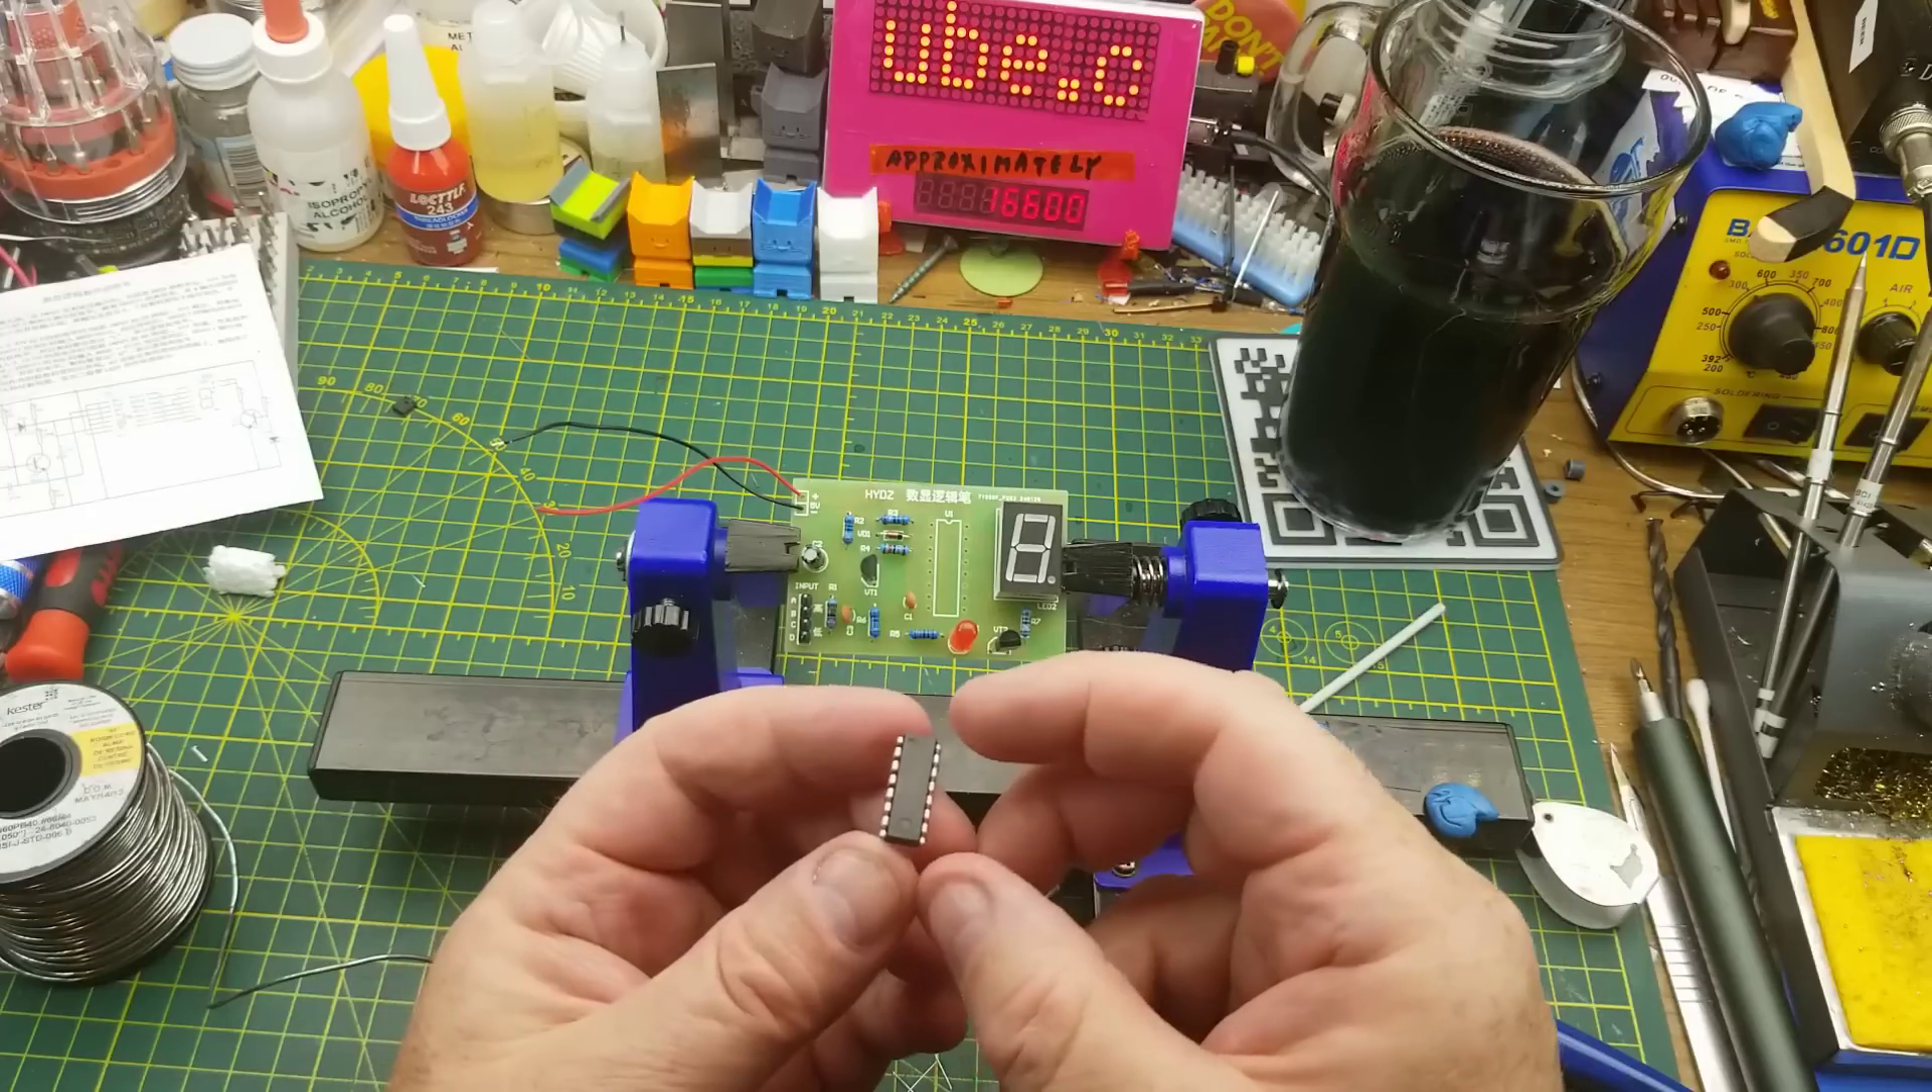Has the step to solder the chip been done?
No.